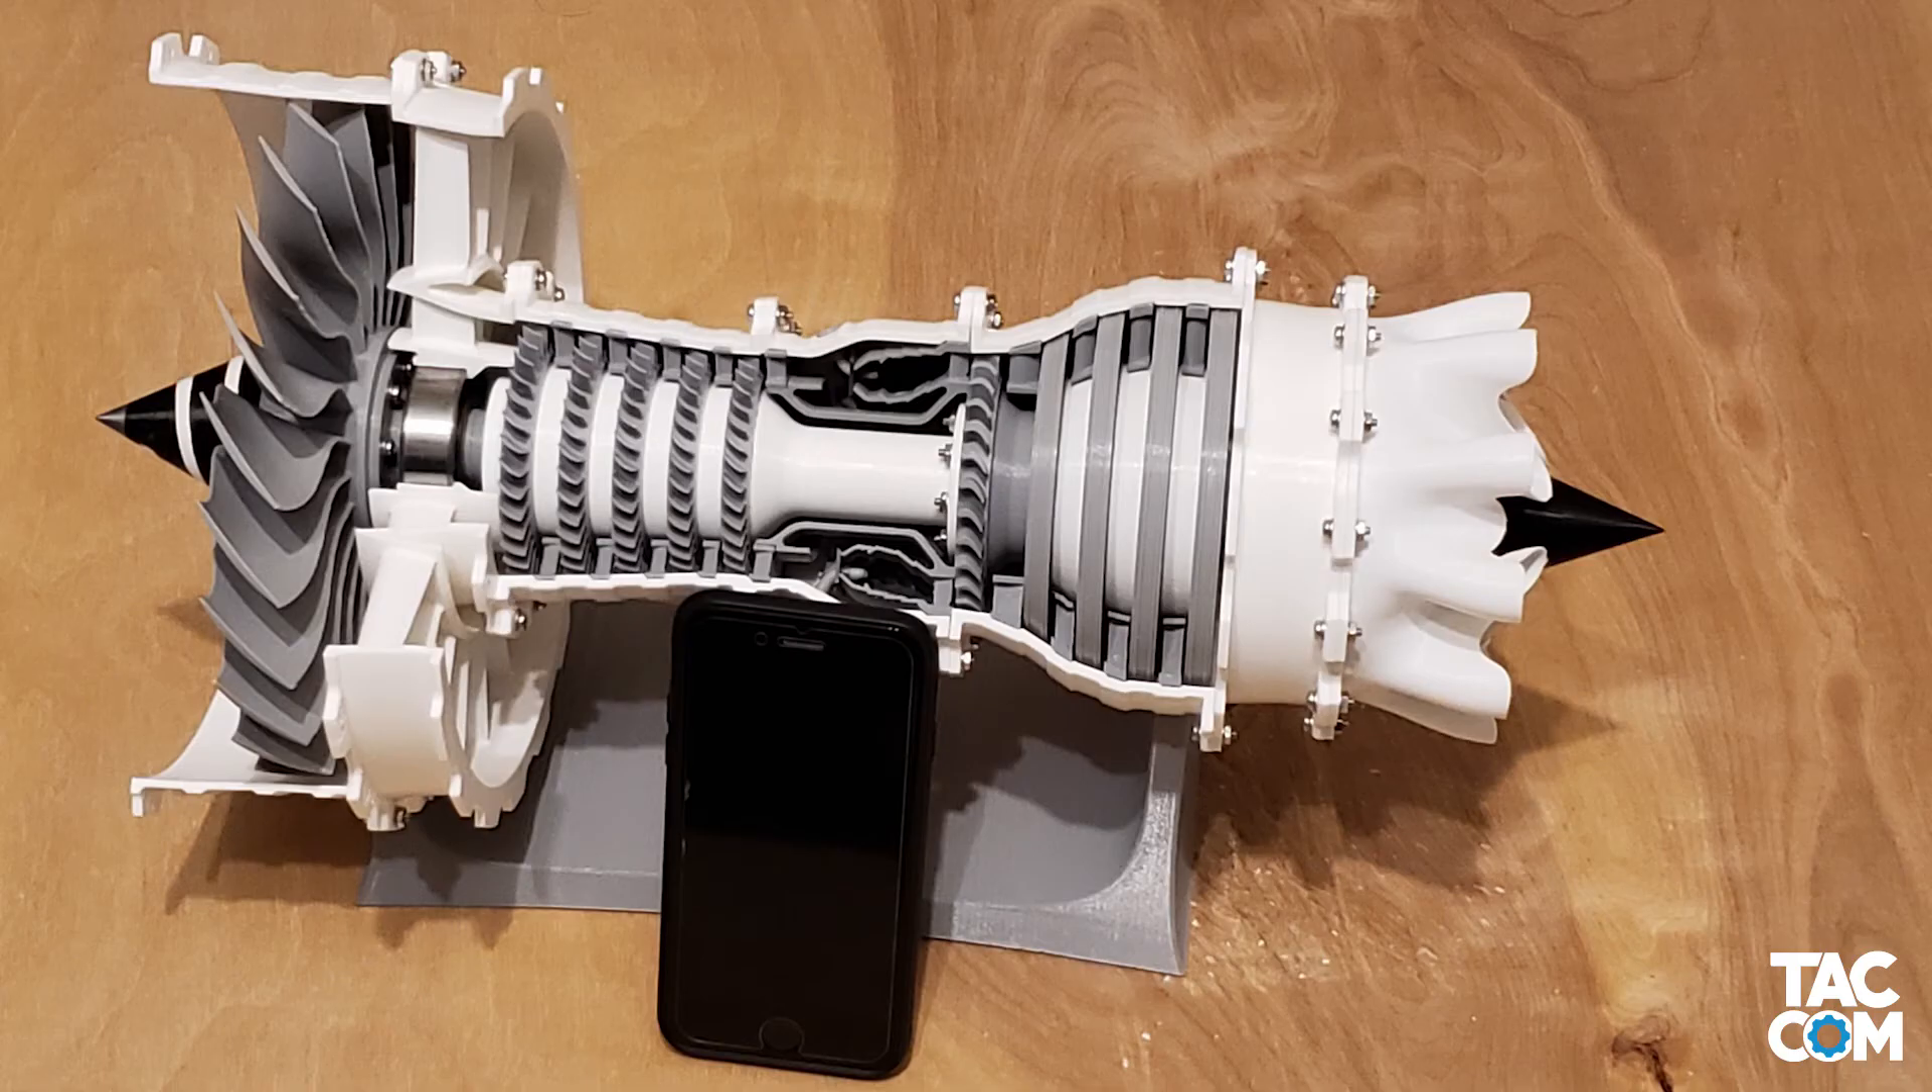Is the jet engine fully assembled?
Yes.